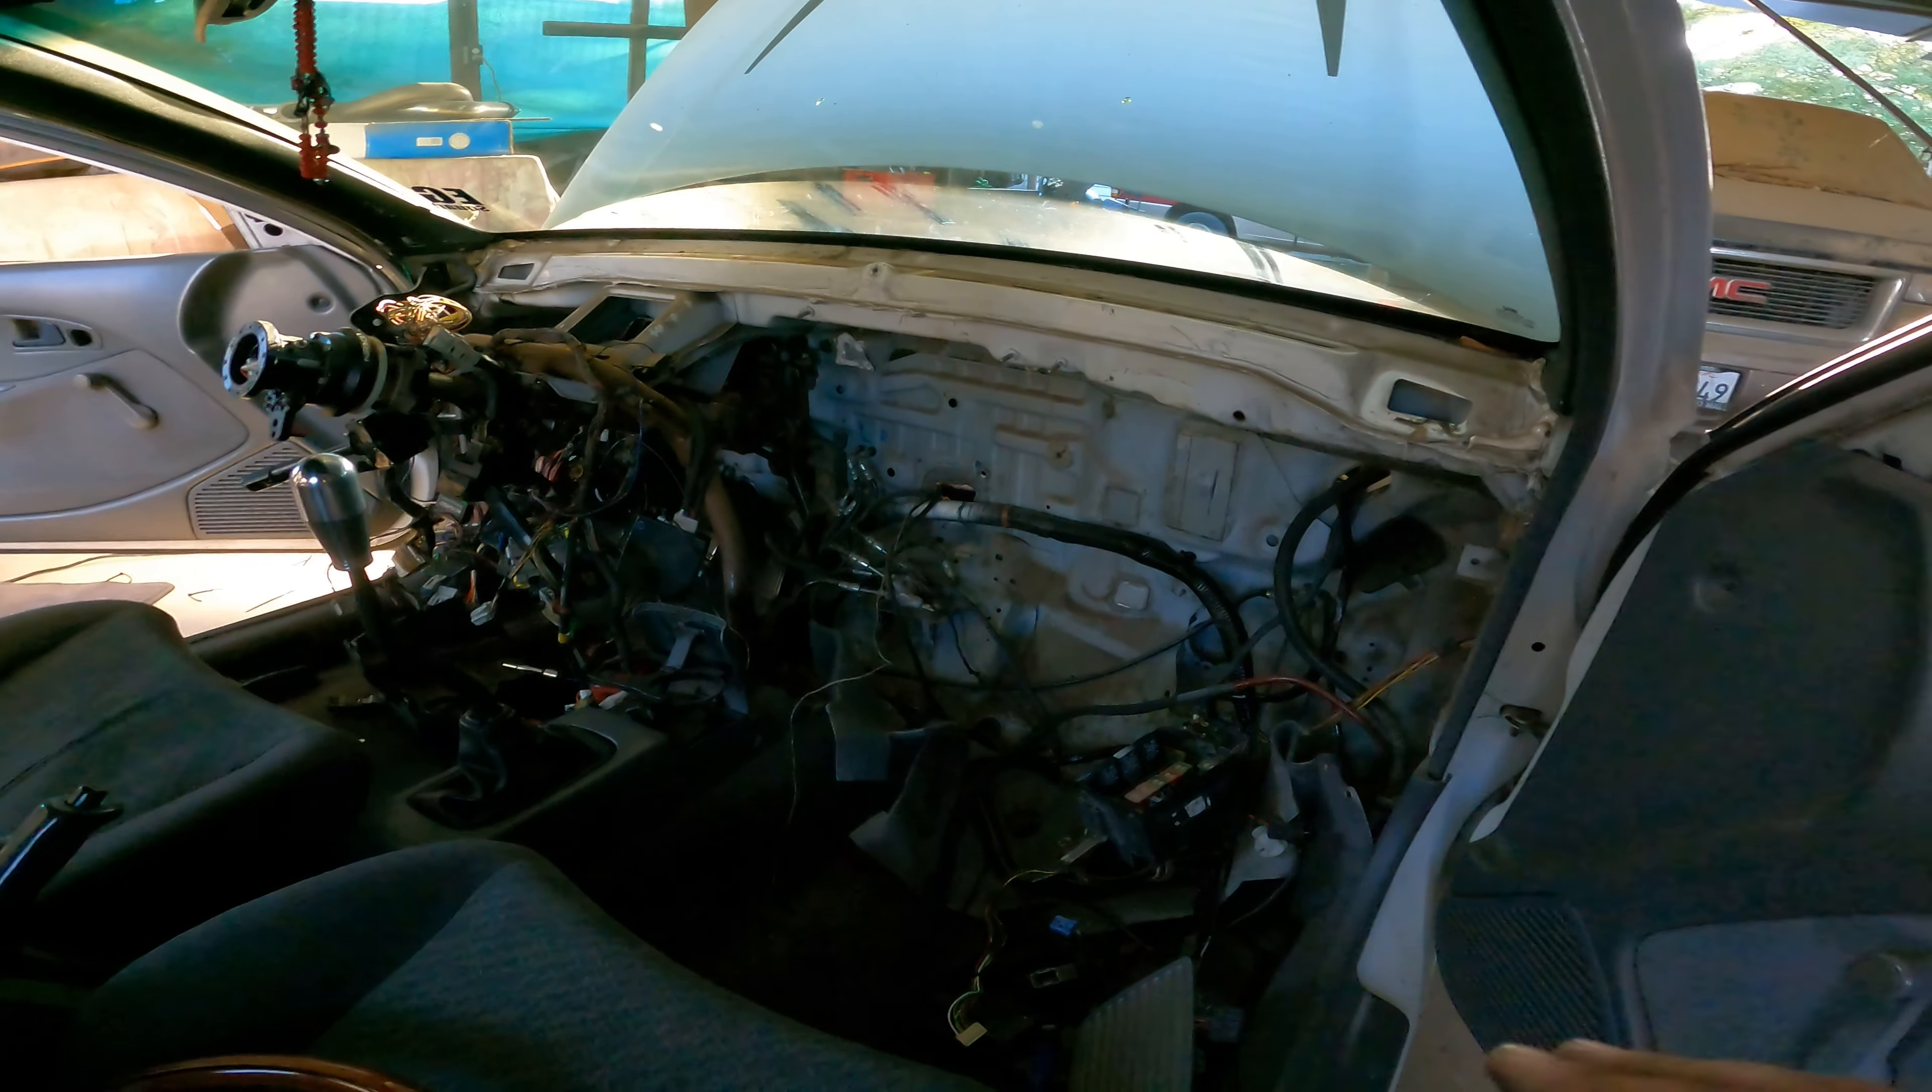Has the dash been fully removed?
Yes.